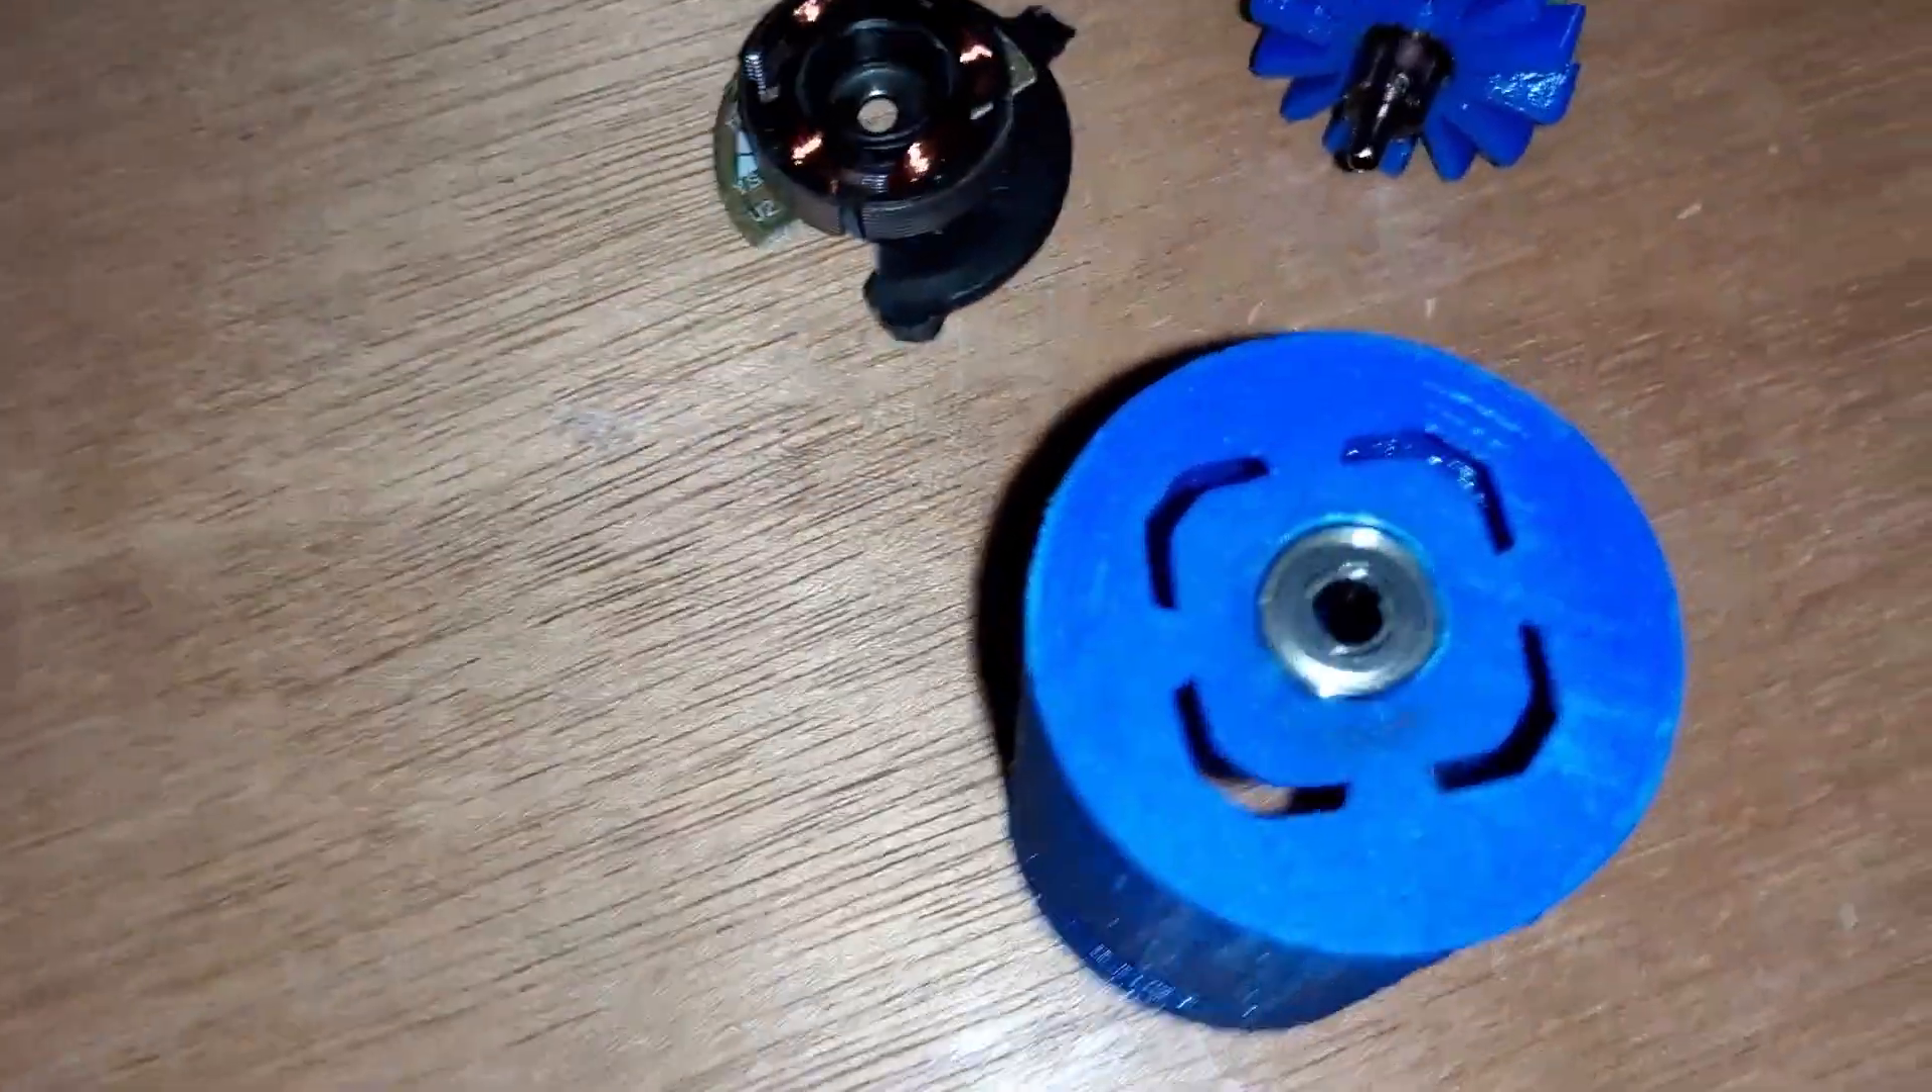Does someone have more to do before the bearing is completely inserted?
No.